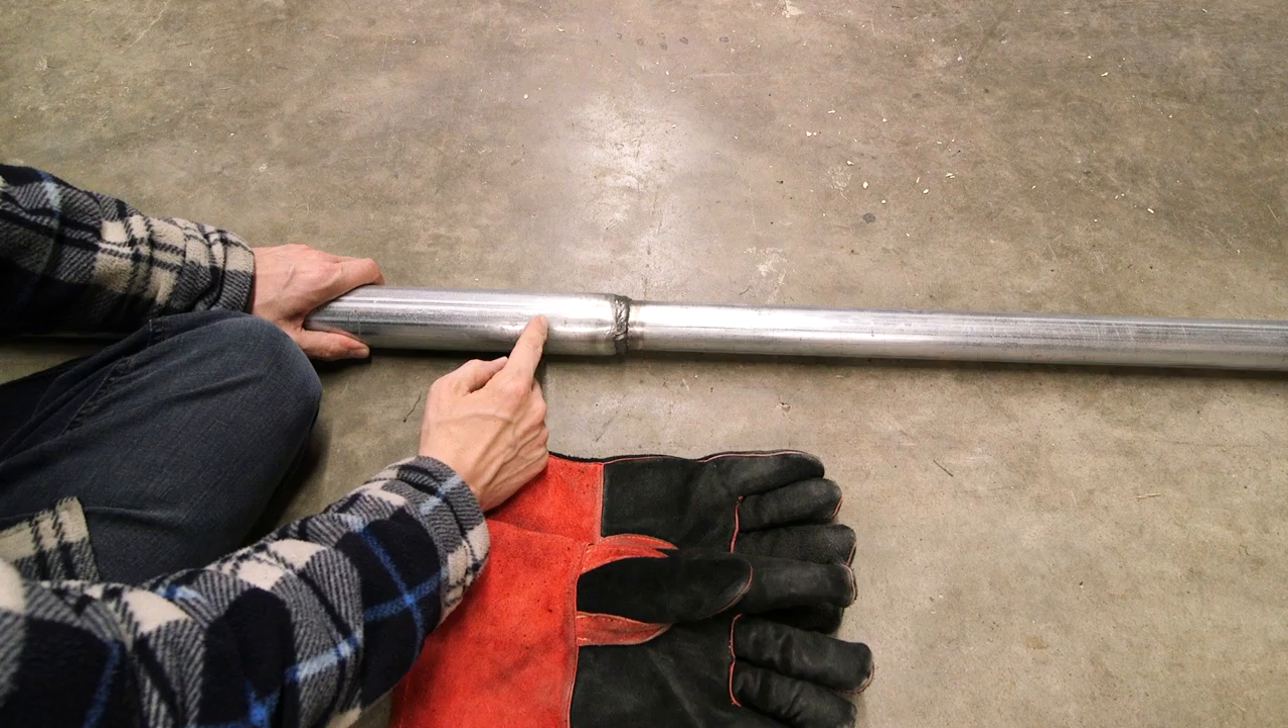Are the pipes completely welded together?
Yes.